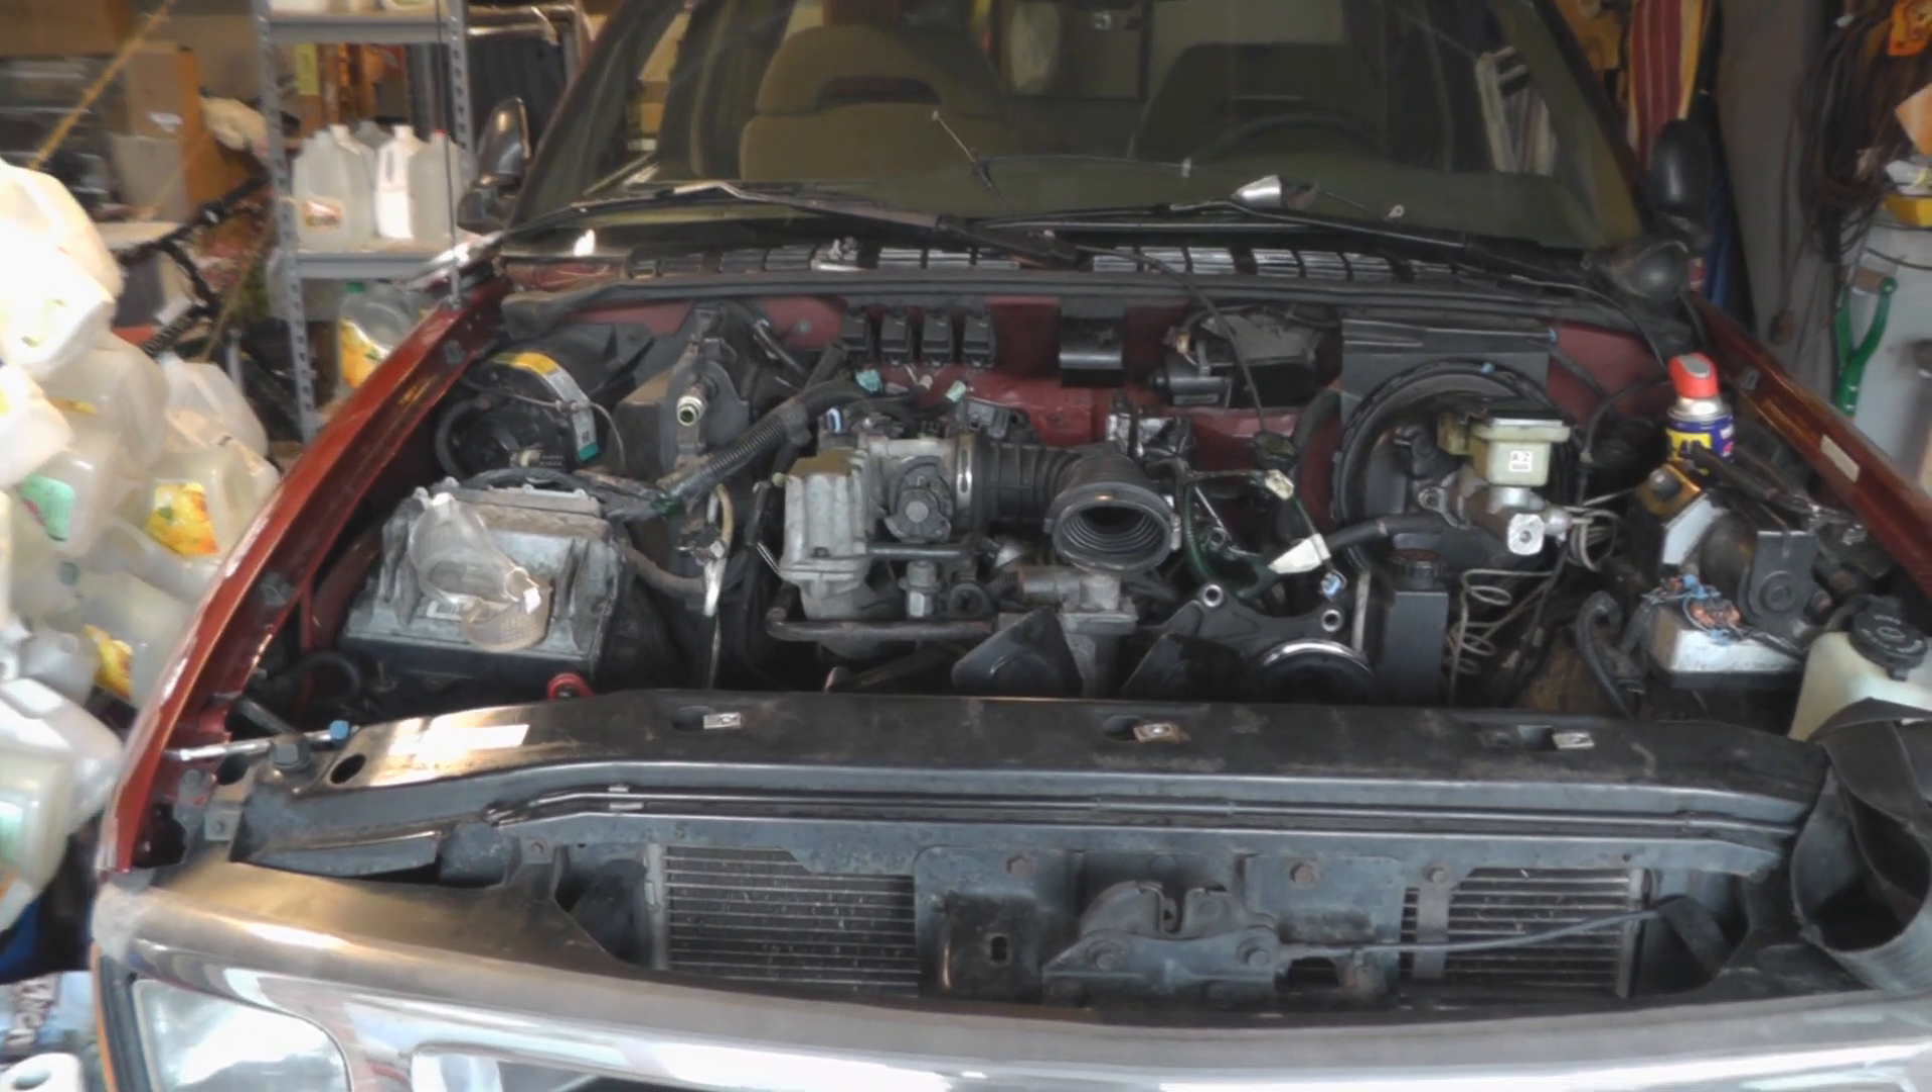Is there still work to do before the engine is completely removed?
Yes.